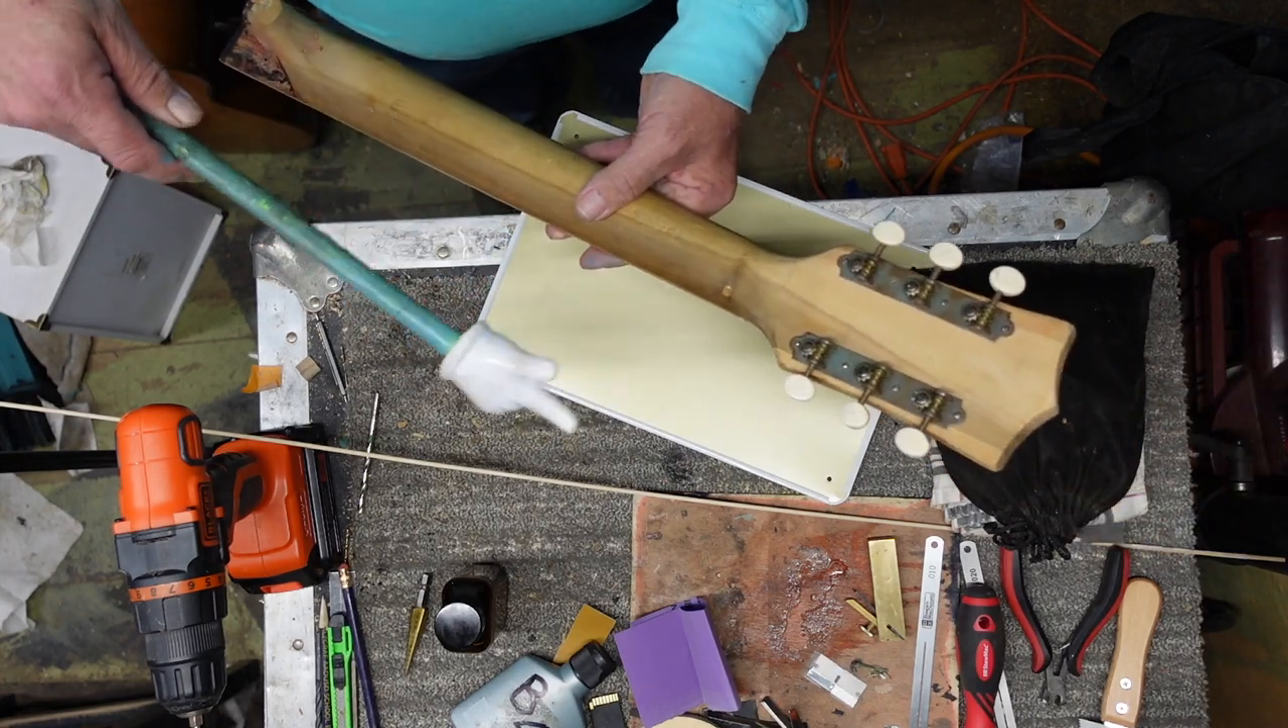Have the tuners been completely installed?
Yes.